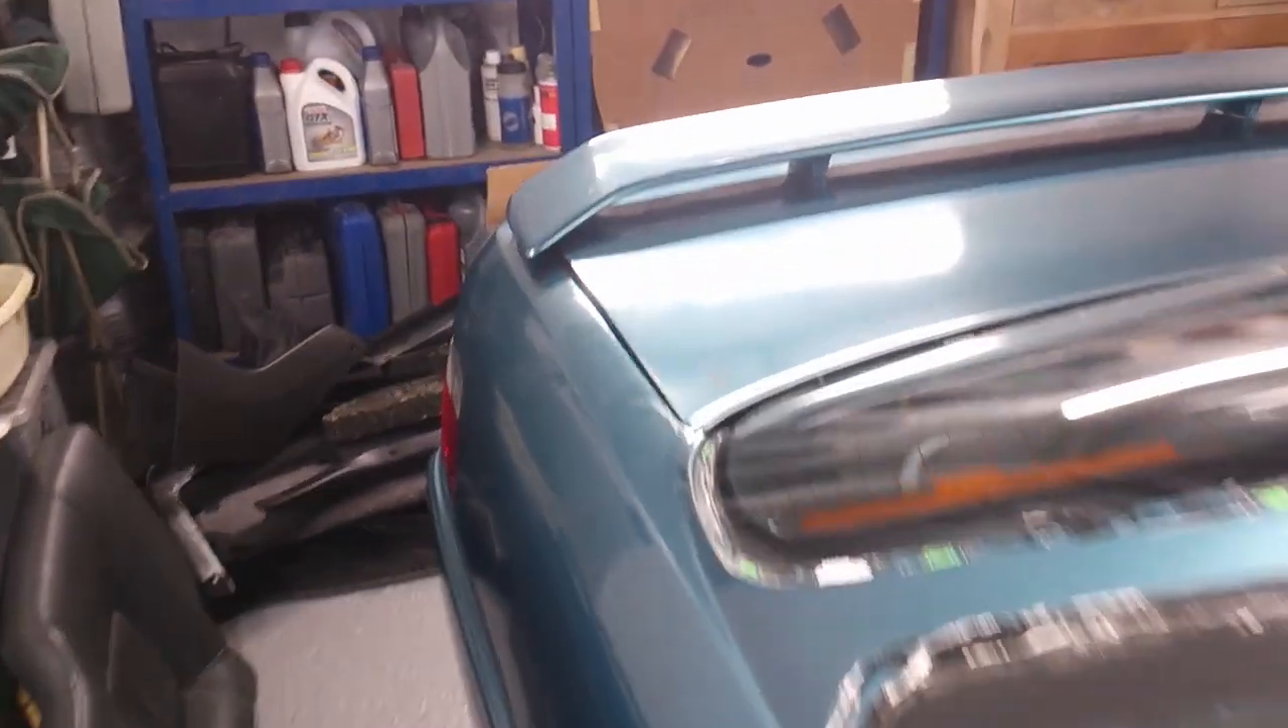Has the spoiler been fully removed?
No.